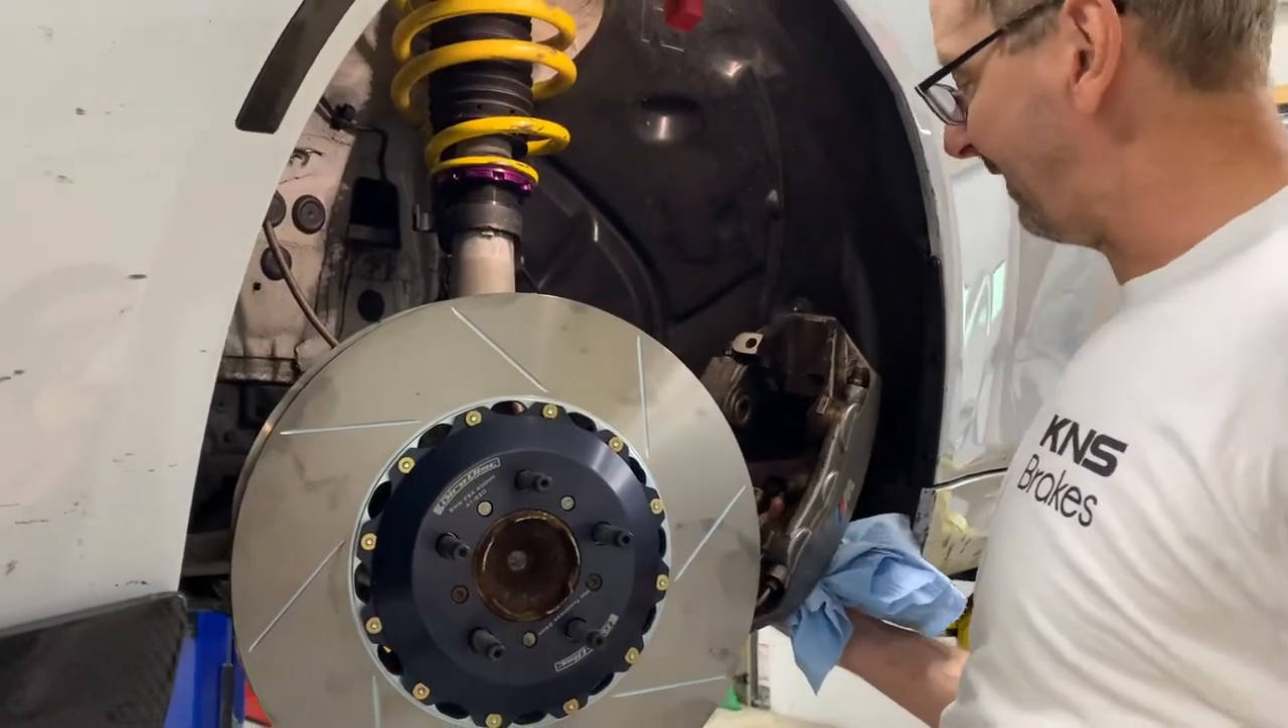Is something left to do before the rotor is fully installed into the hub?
No.